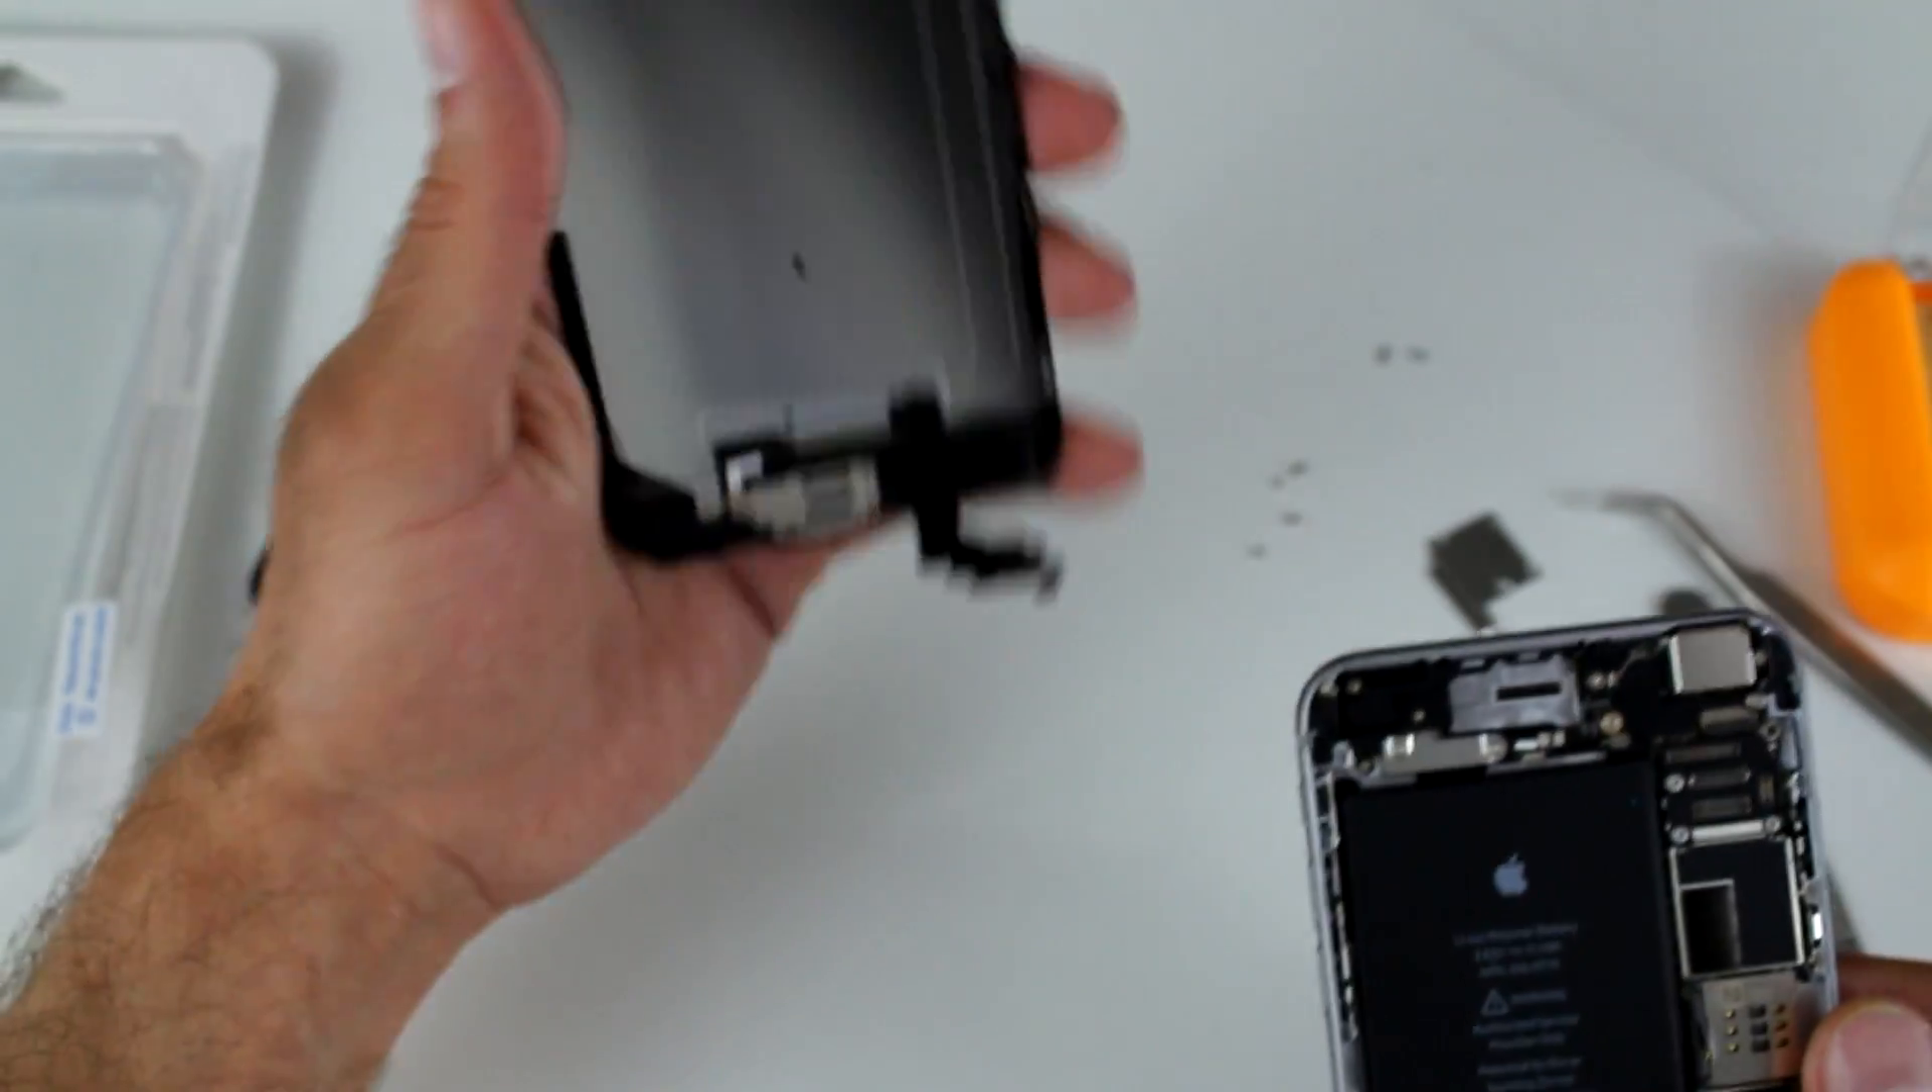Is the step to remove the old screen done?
Yes.